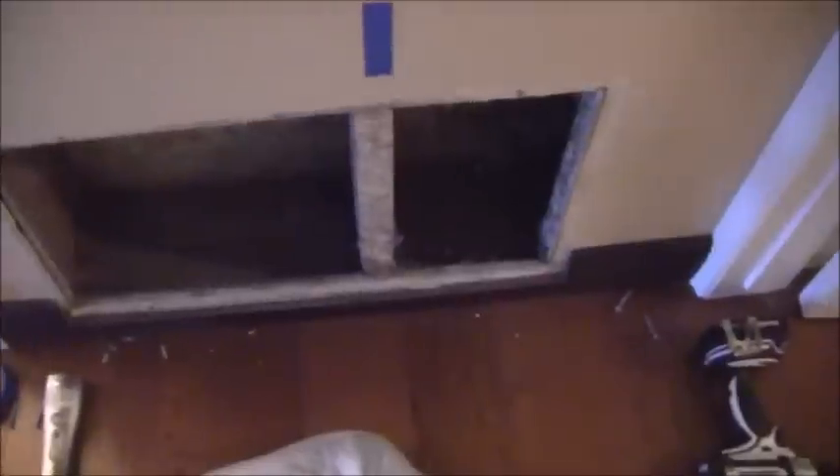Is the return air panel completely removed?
Yes.